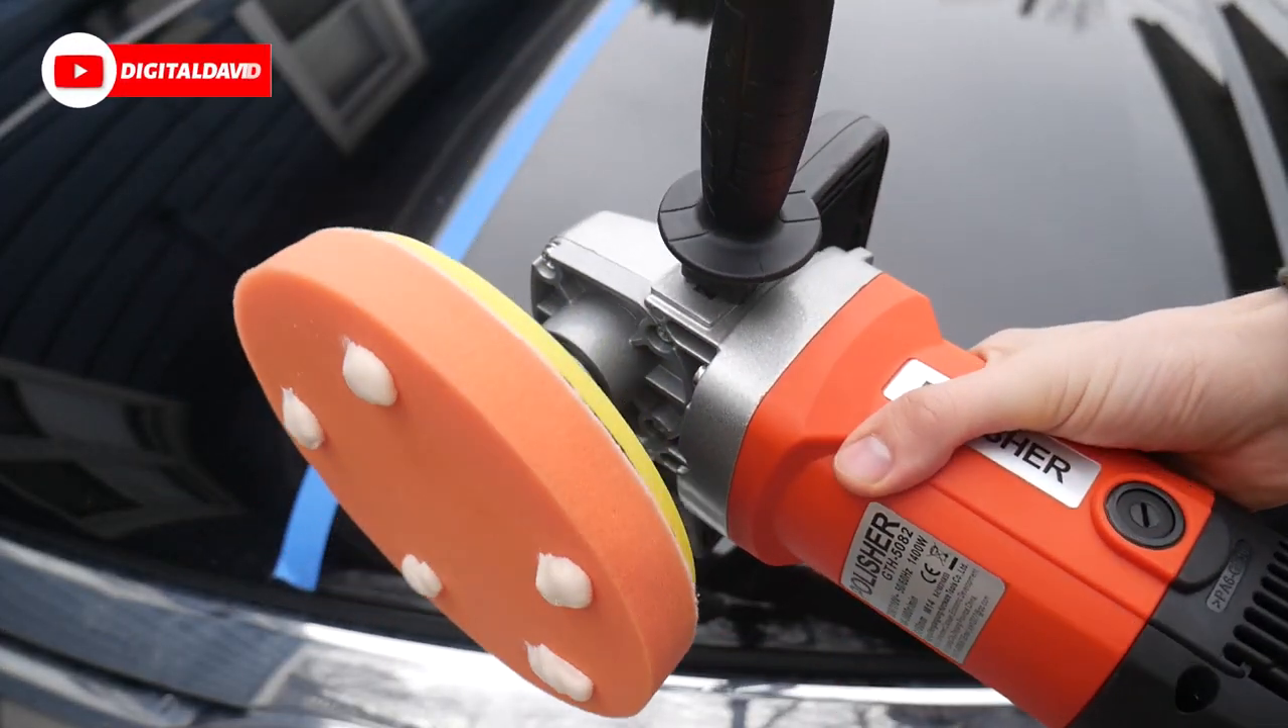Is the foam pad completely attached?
Yes.